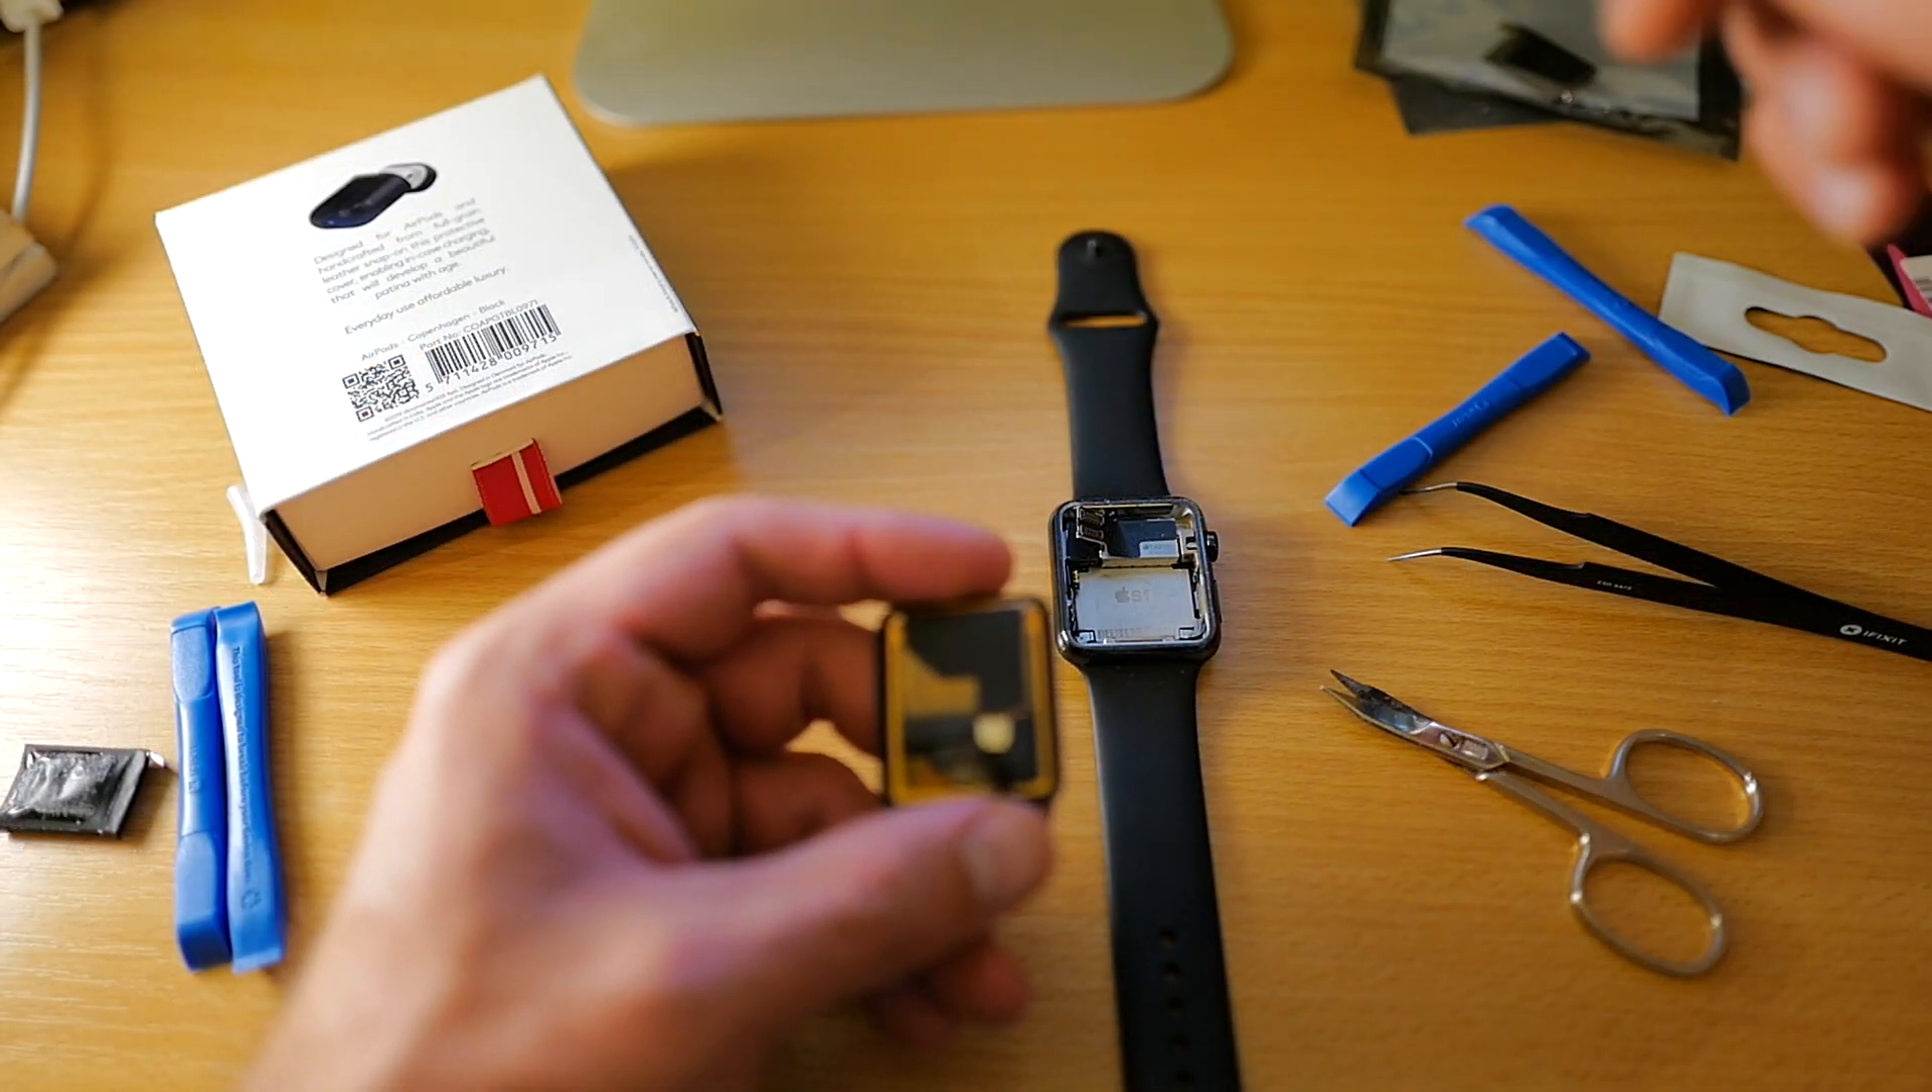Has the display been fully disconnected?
Yes.